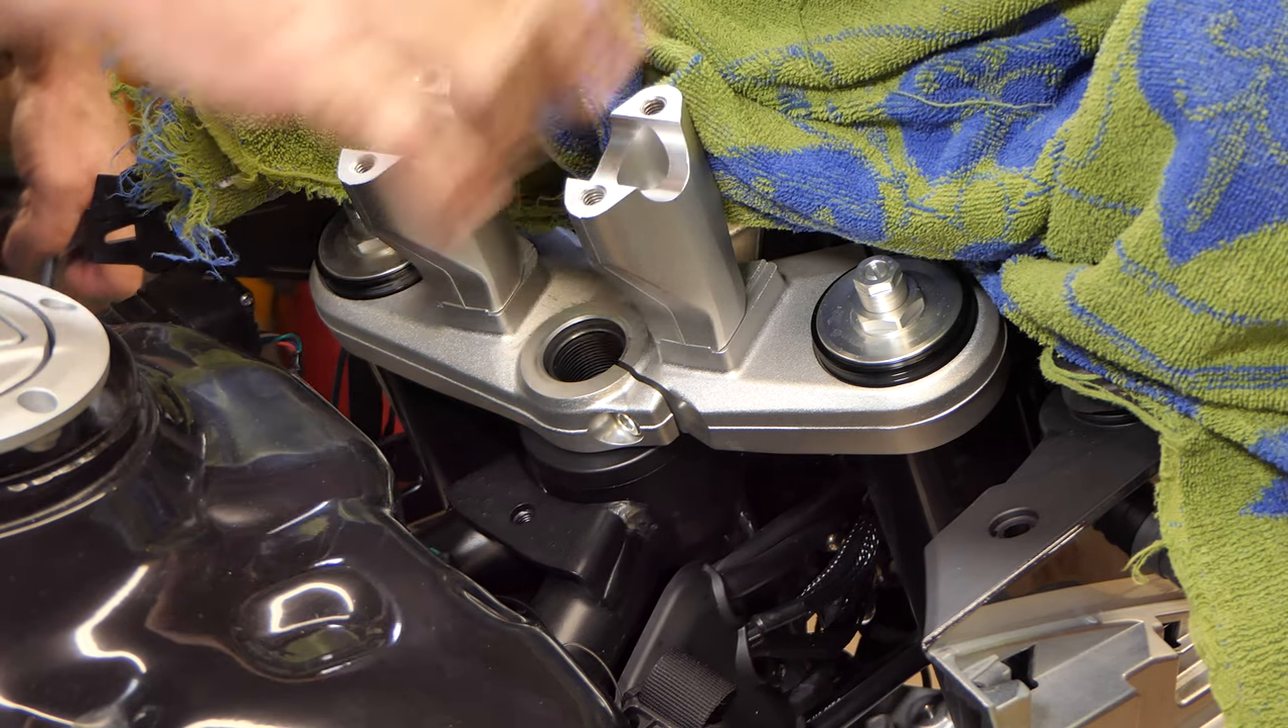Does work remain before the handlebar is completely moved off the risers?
No.